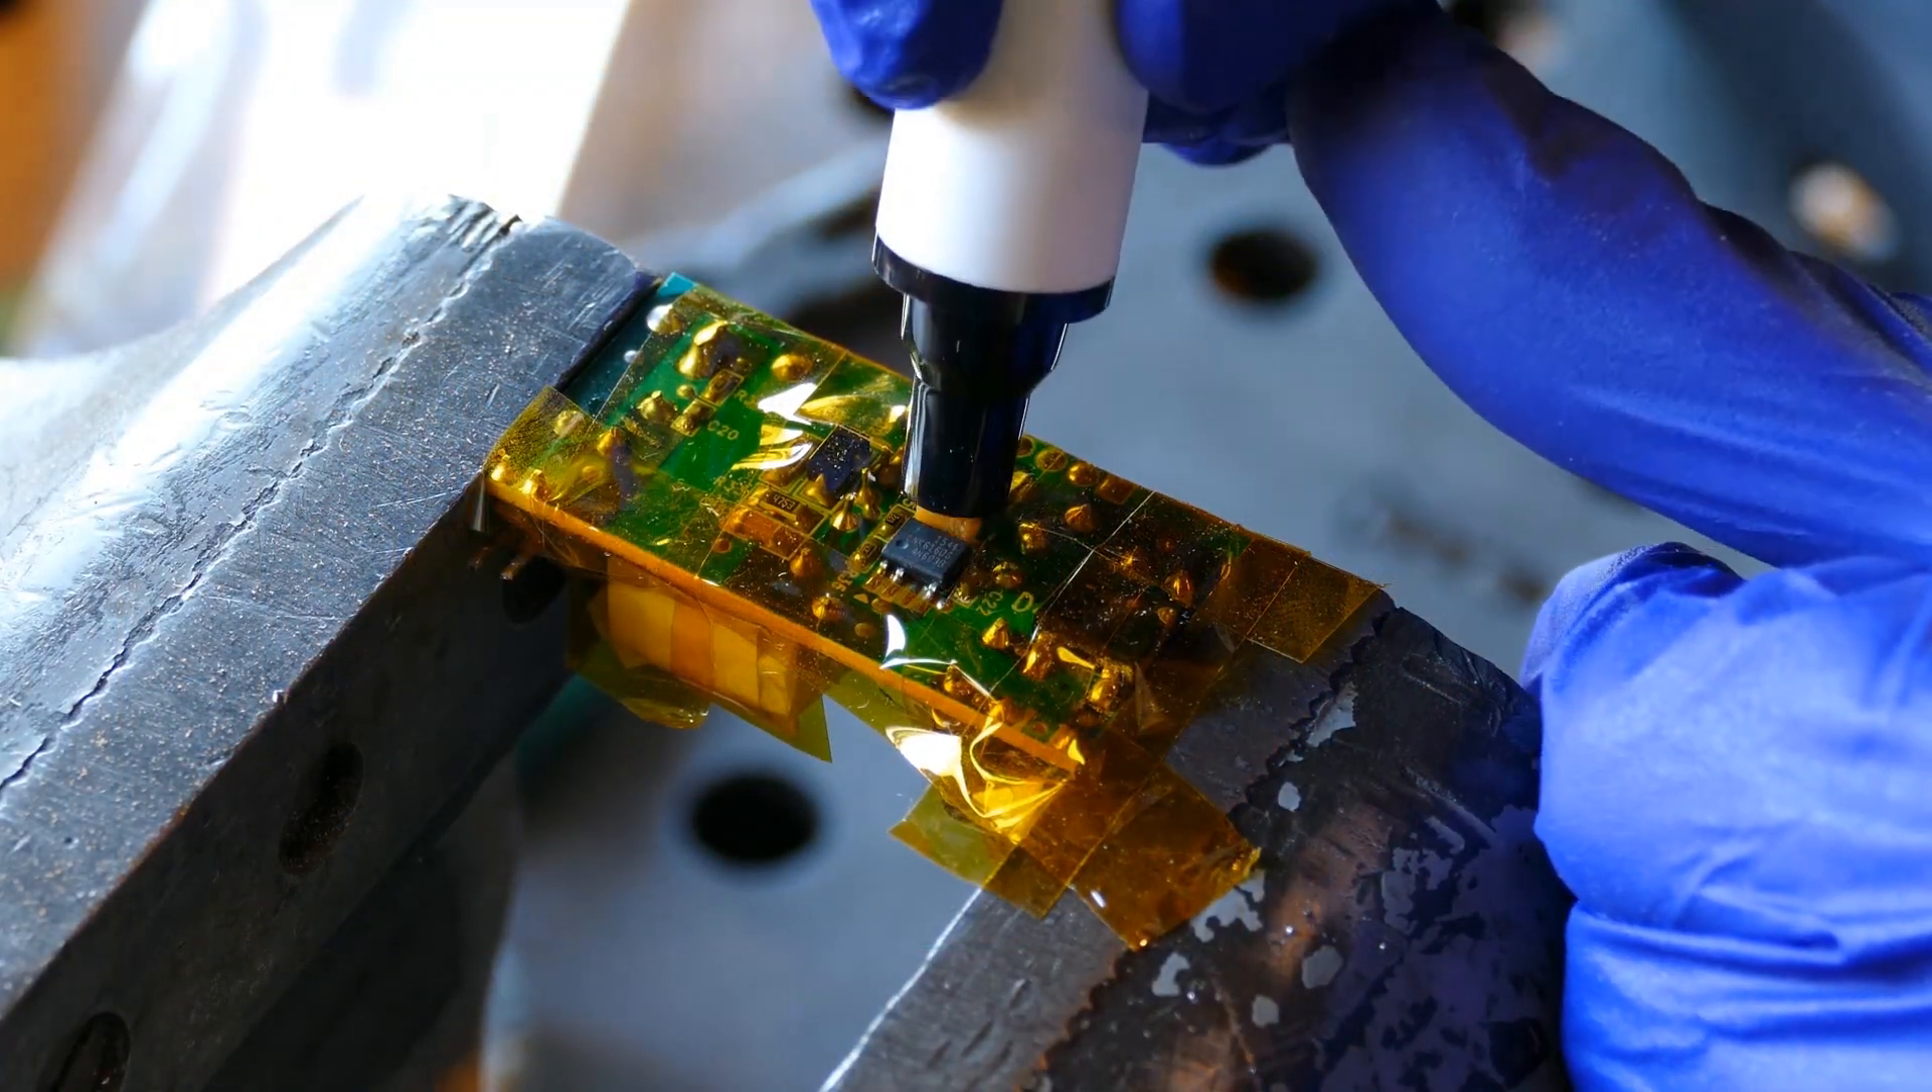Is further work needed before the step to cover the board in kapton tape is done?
No.